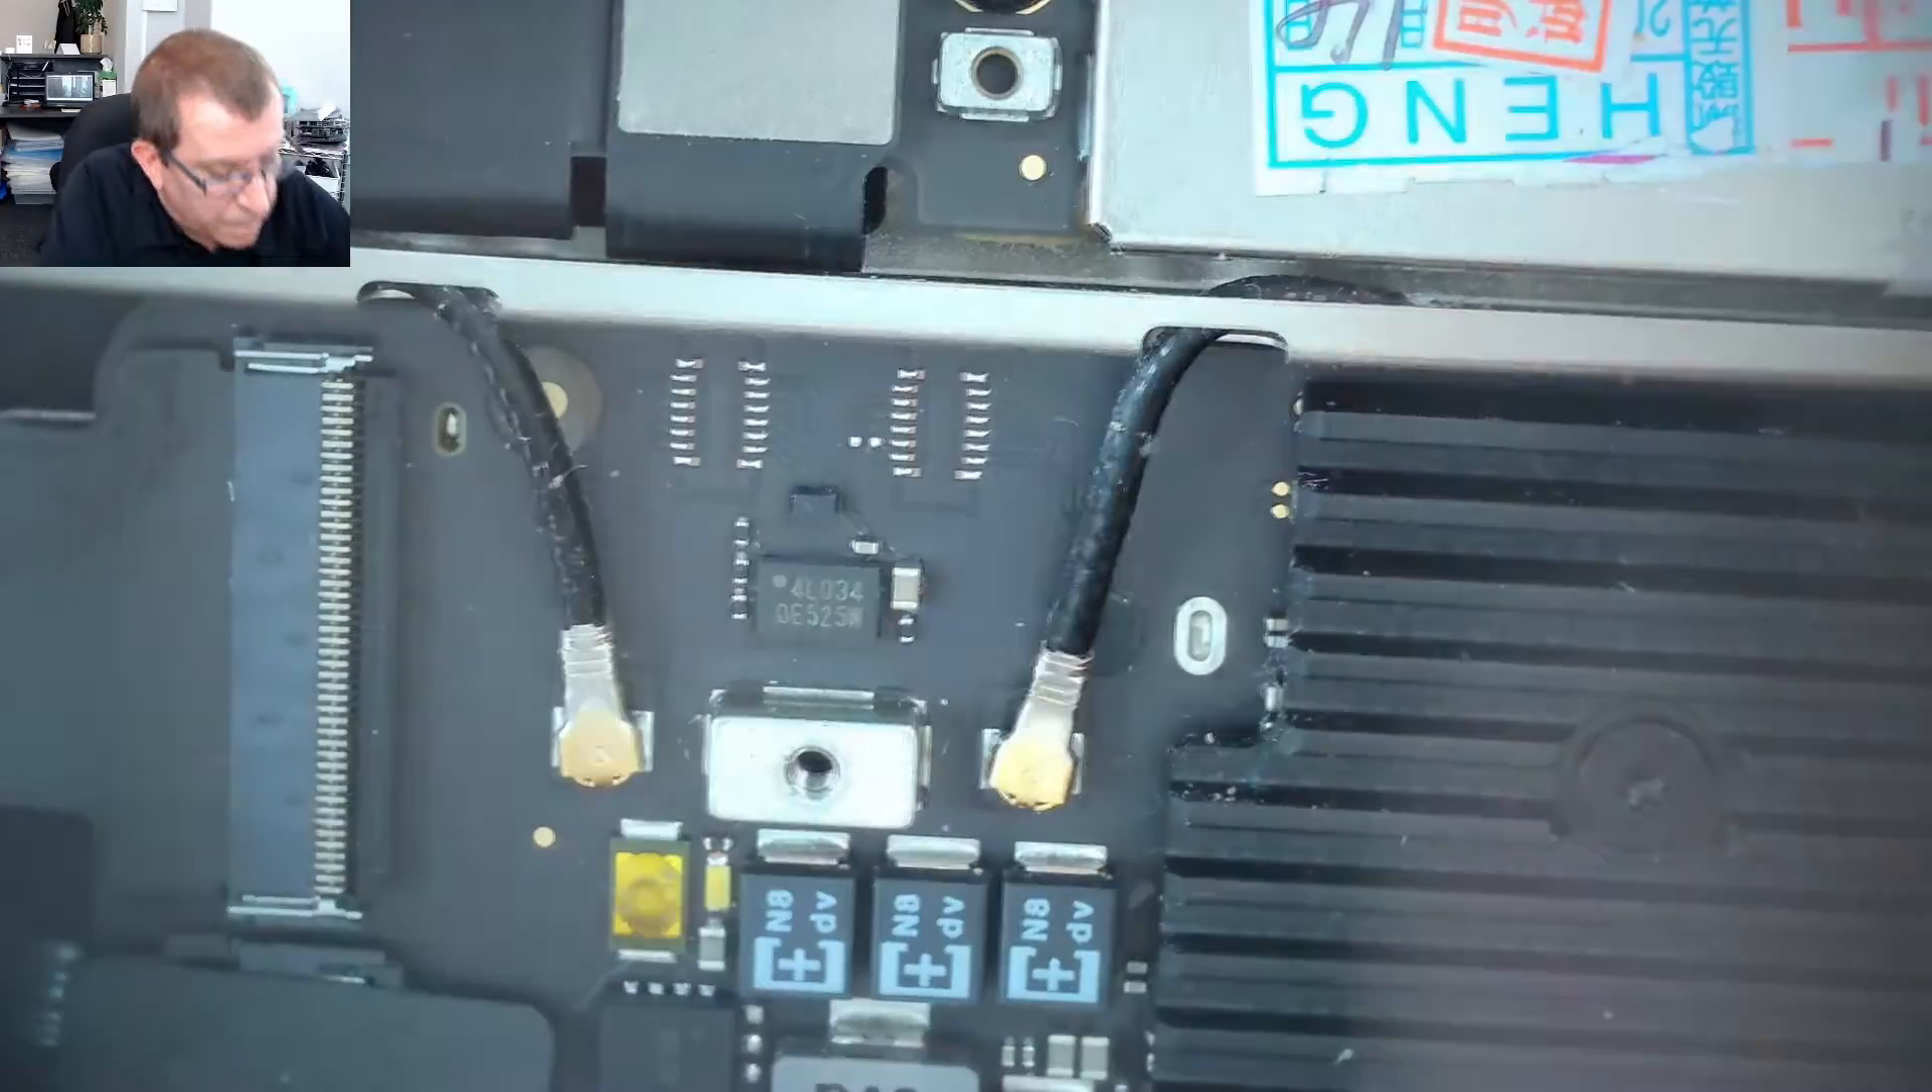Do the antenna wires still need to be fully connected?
No.